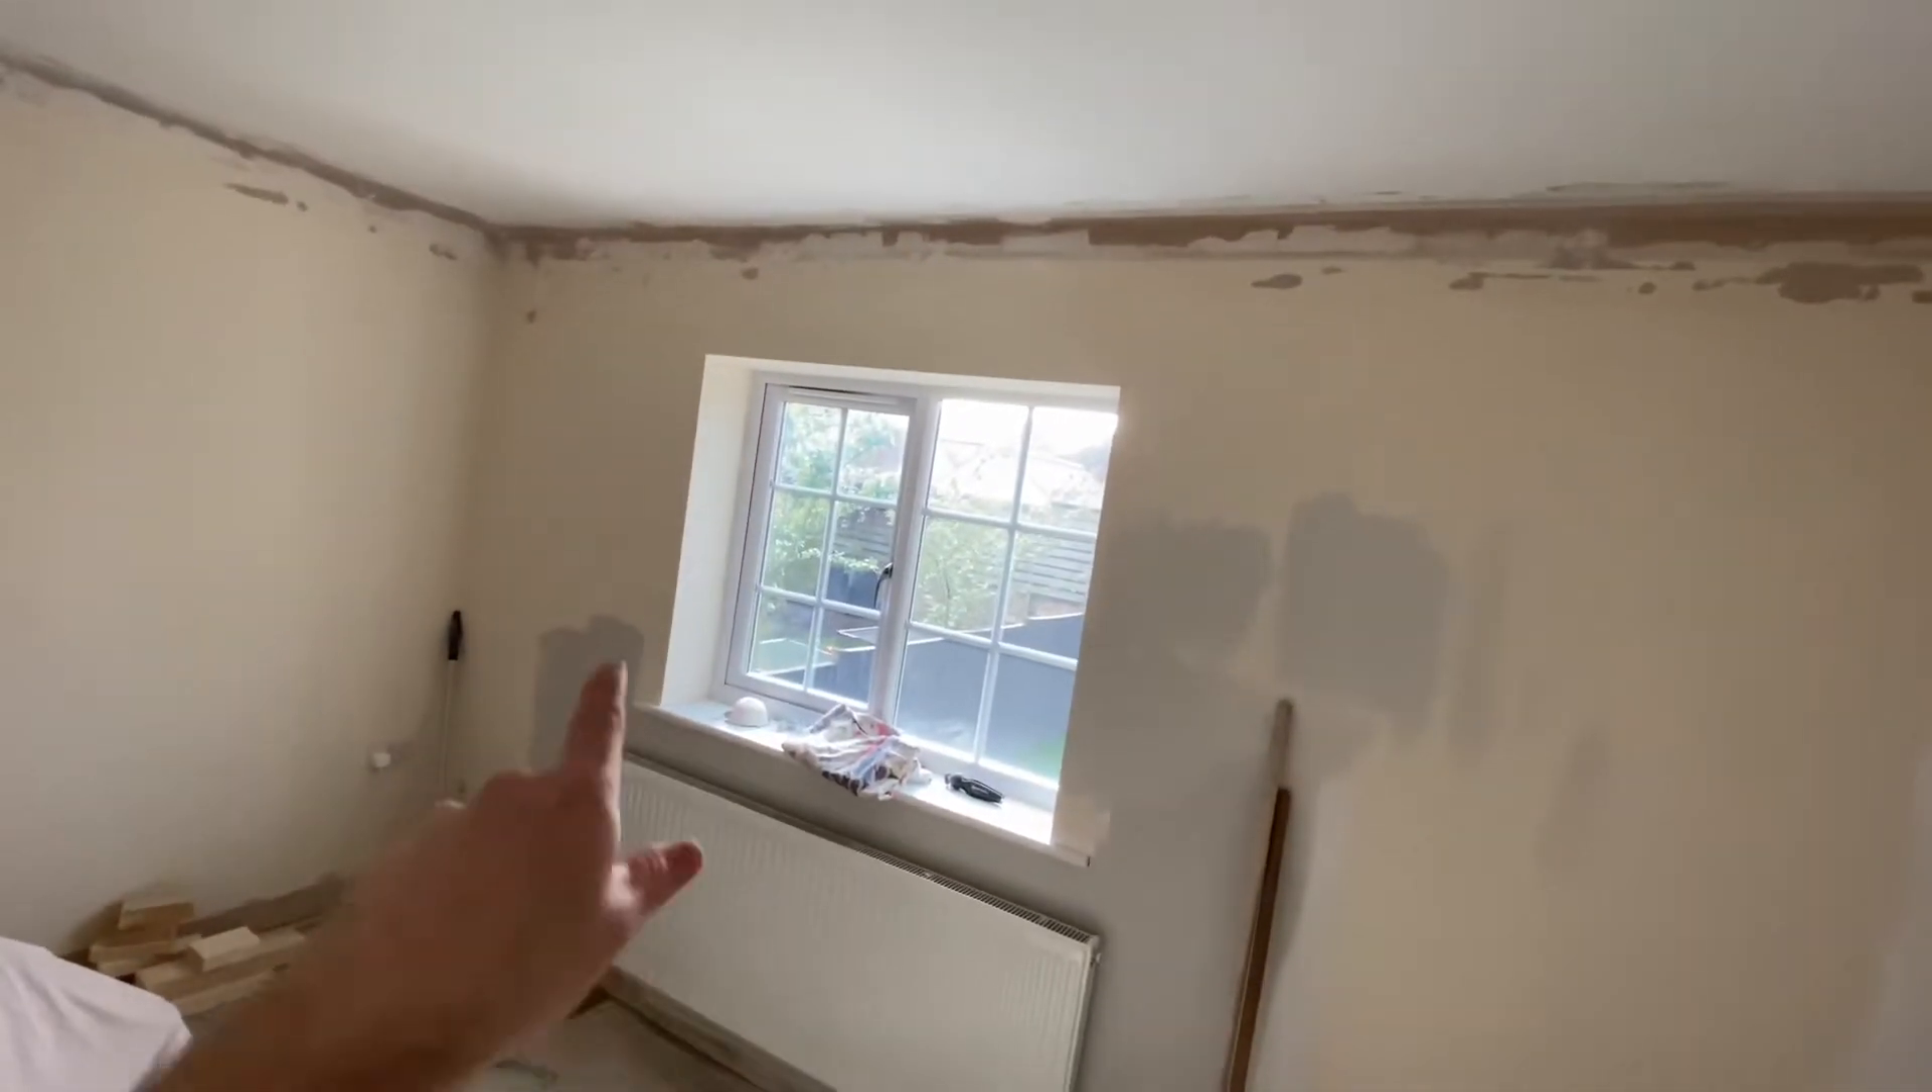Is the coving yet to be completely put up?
Yes.